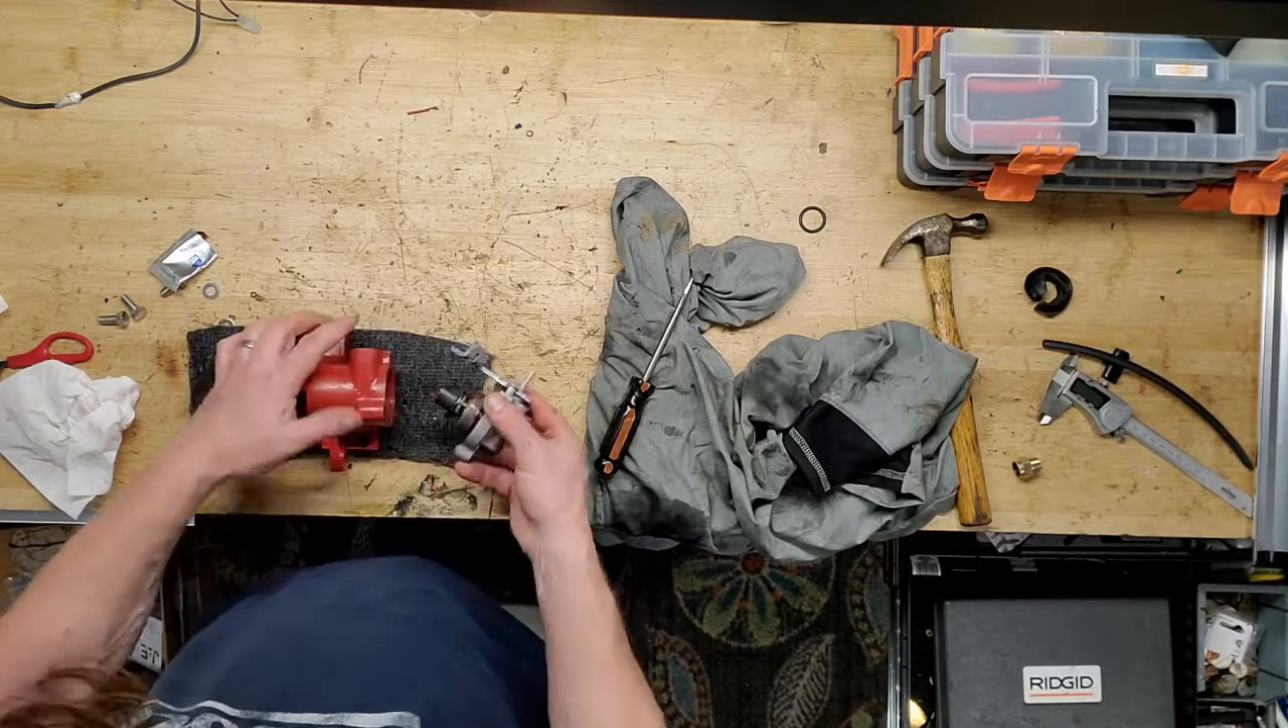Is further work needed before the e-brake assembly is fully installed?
Yes.